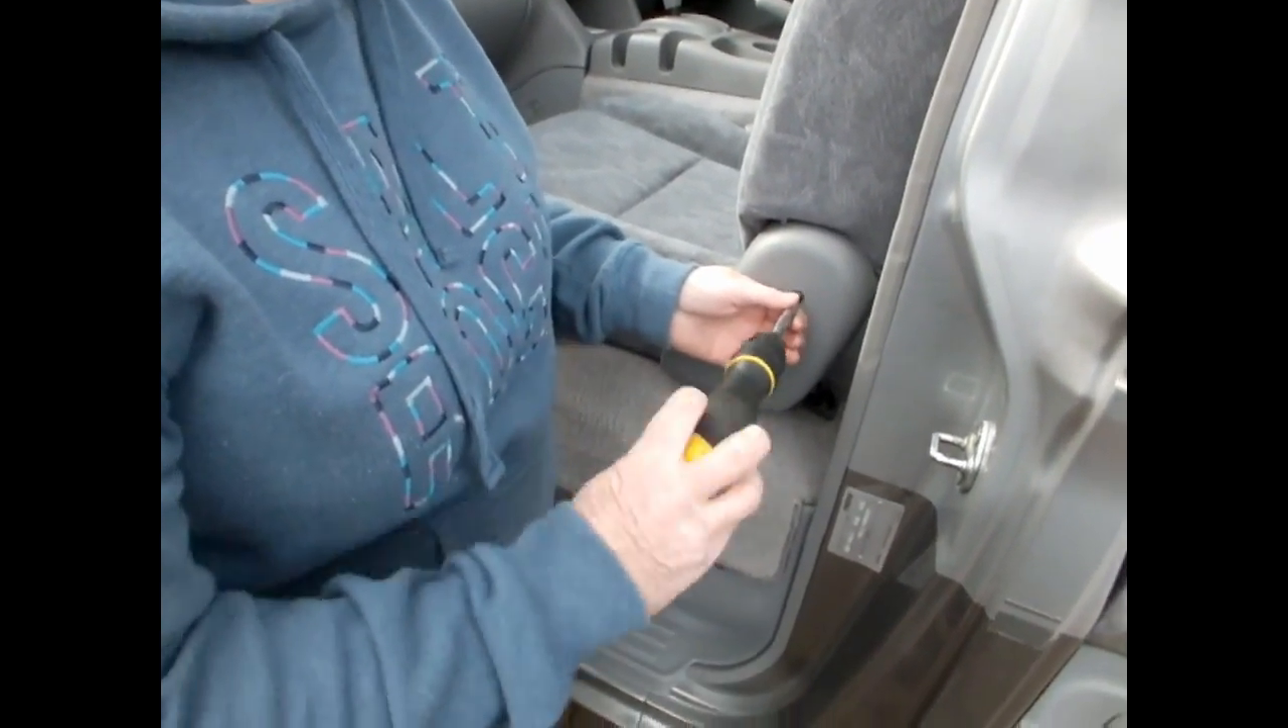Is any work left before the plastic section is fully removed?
Yes.